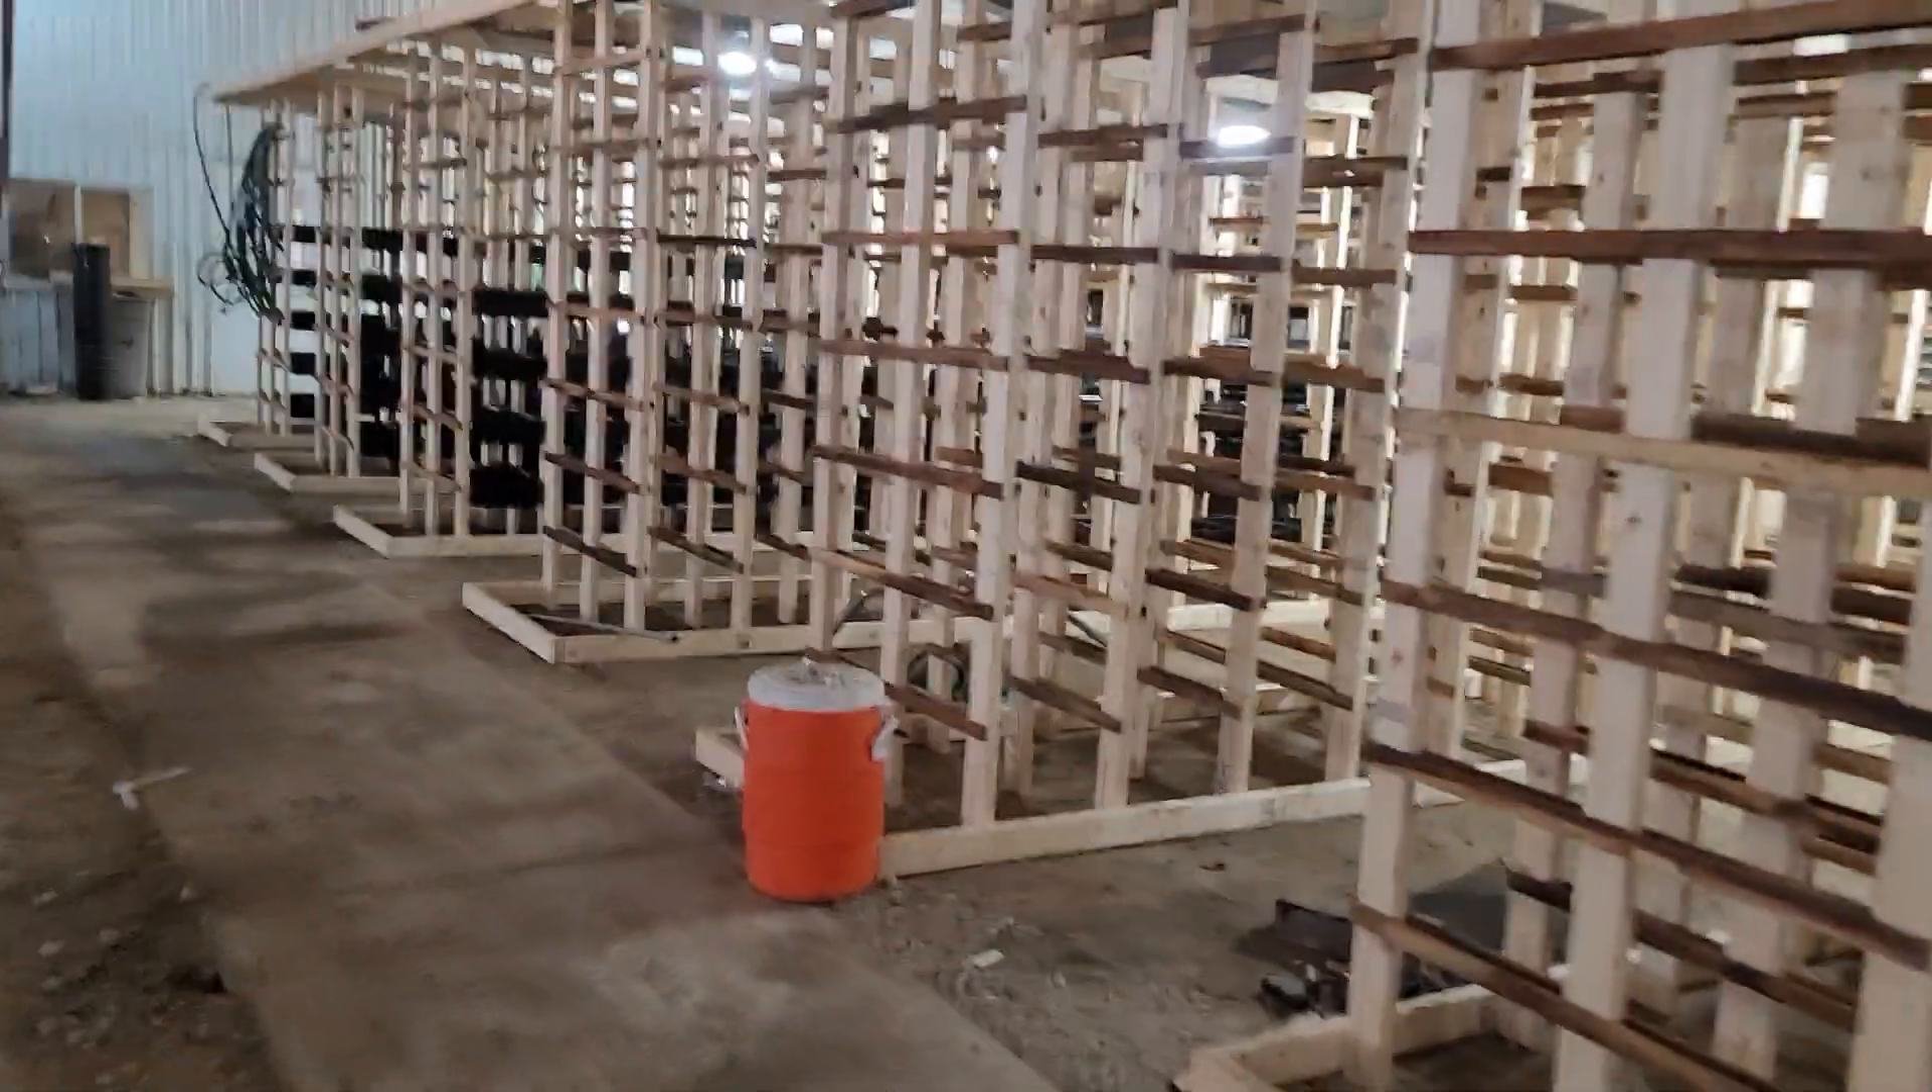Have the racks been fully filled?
No.